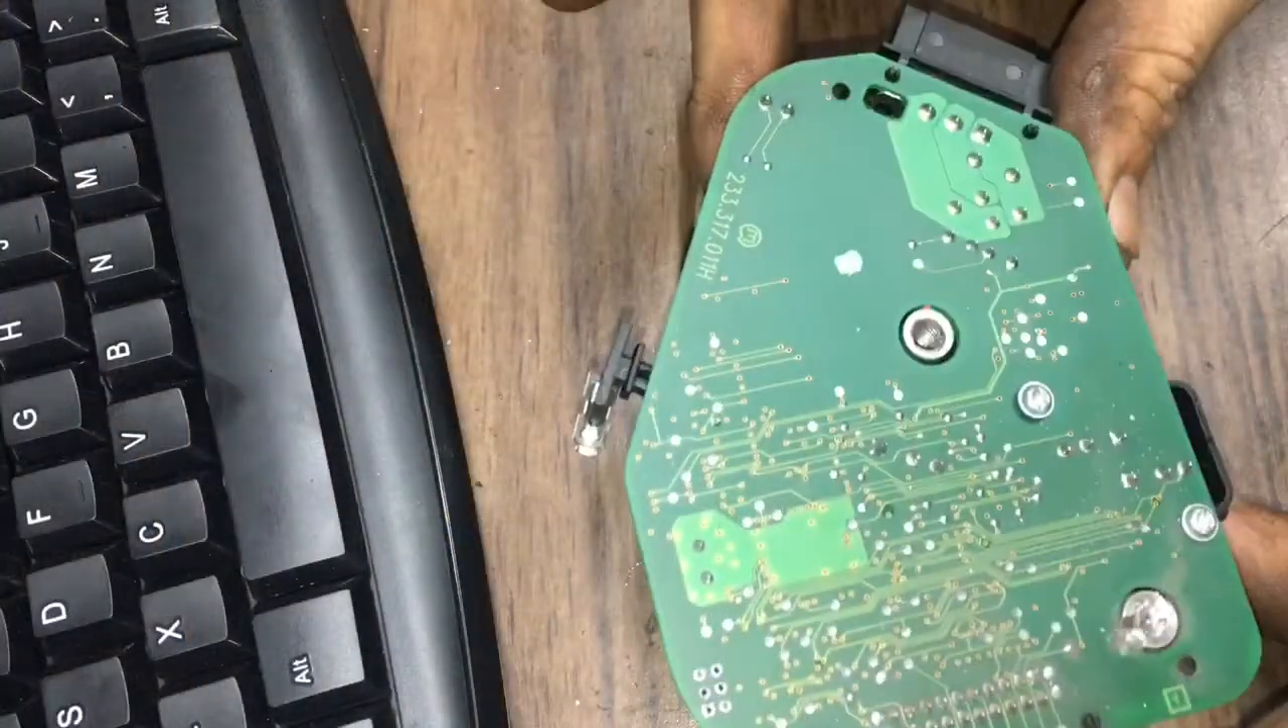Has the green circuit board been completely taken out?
Yes.